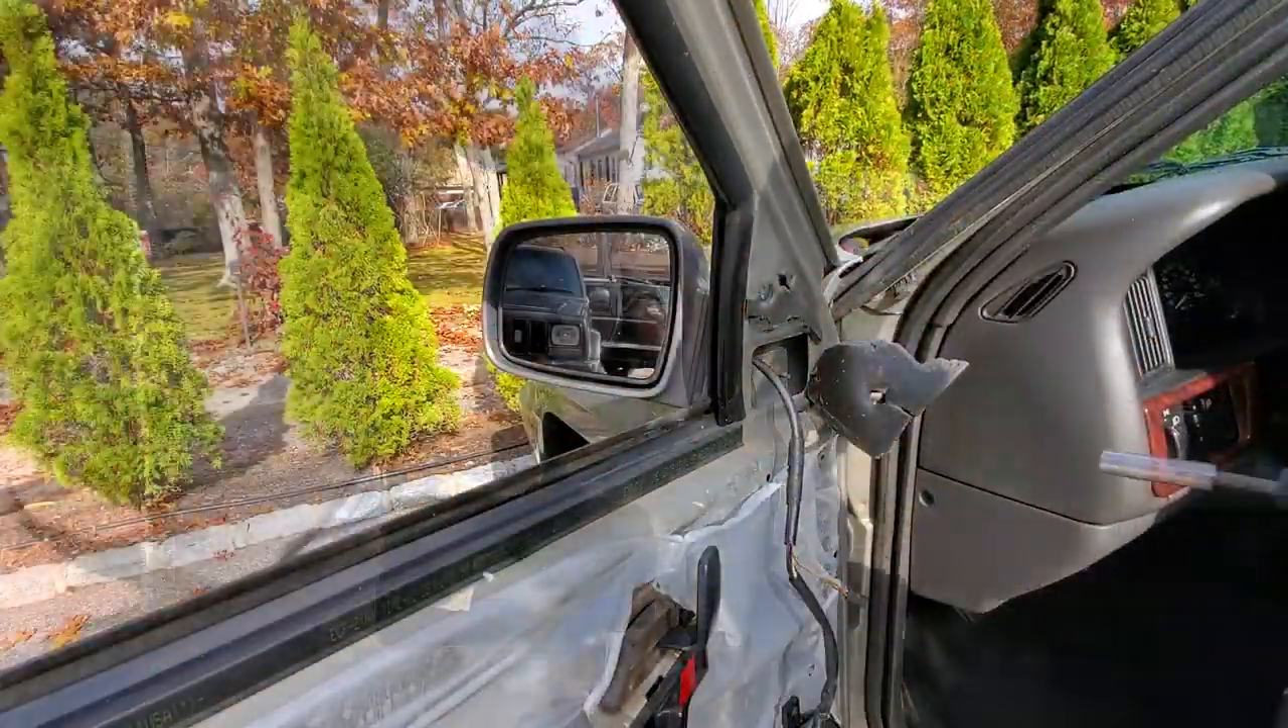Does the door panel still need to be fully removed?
No.